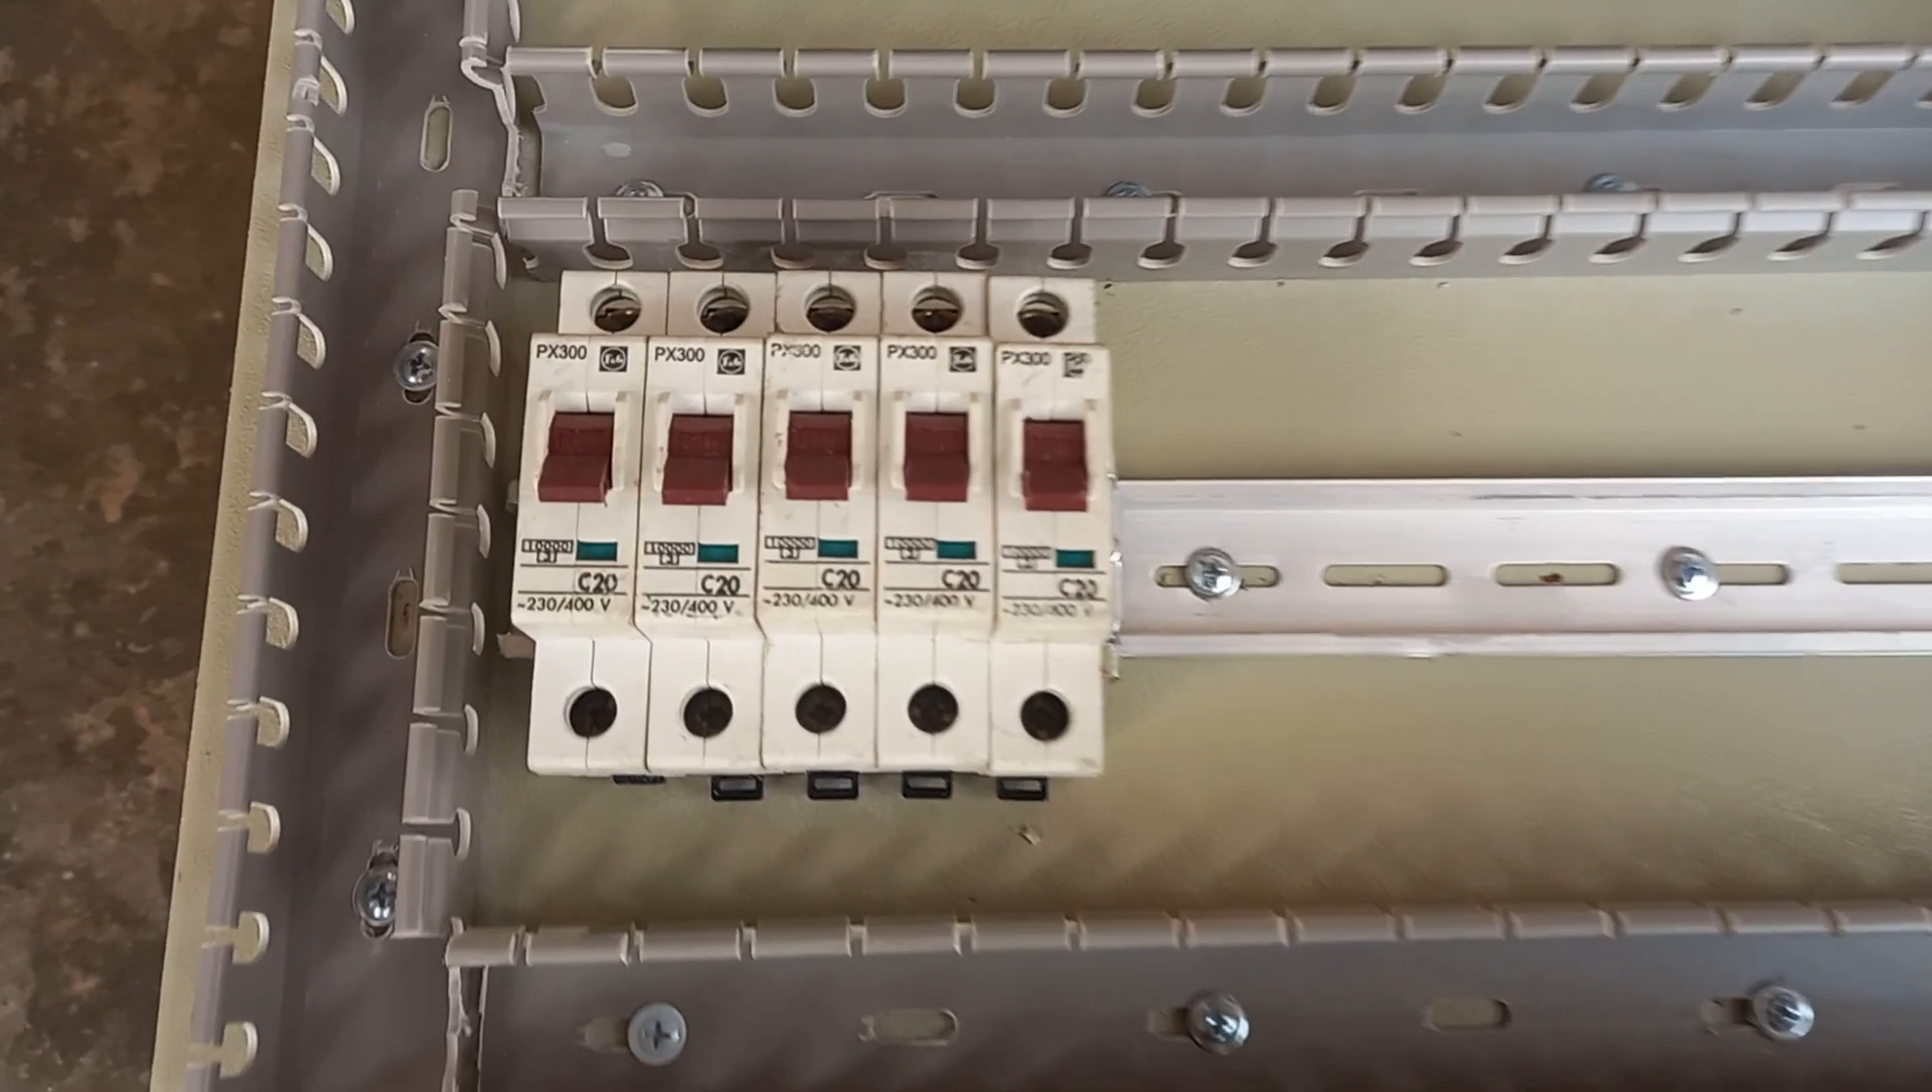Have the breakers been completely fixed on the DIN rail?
Yes.